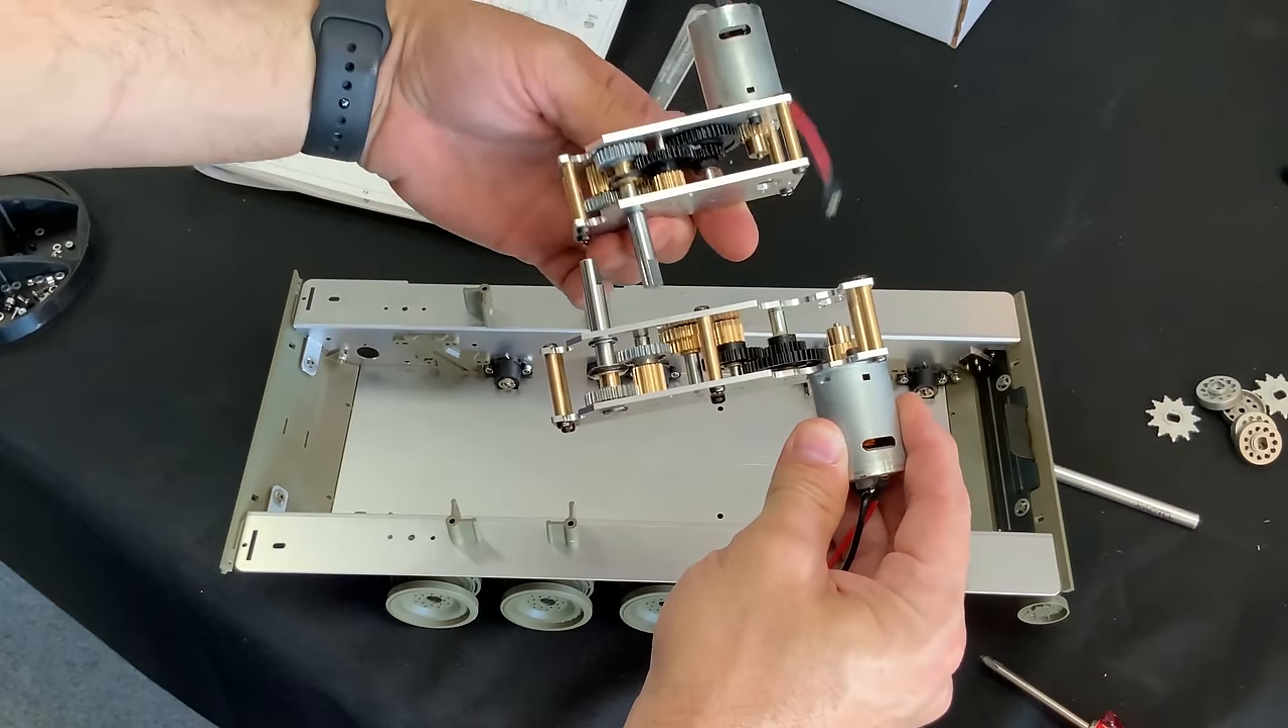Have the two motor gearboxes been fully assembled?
Yes.